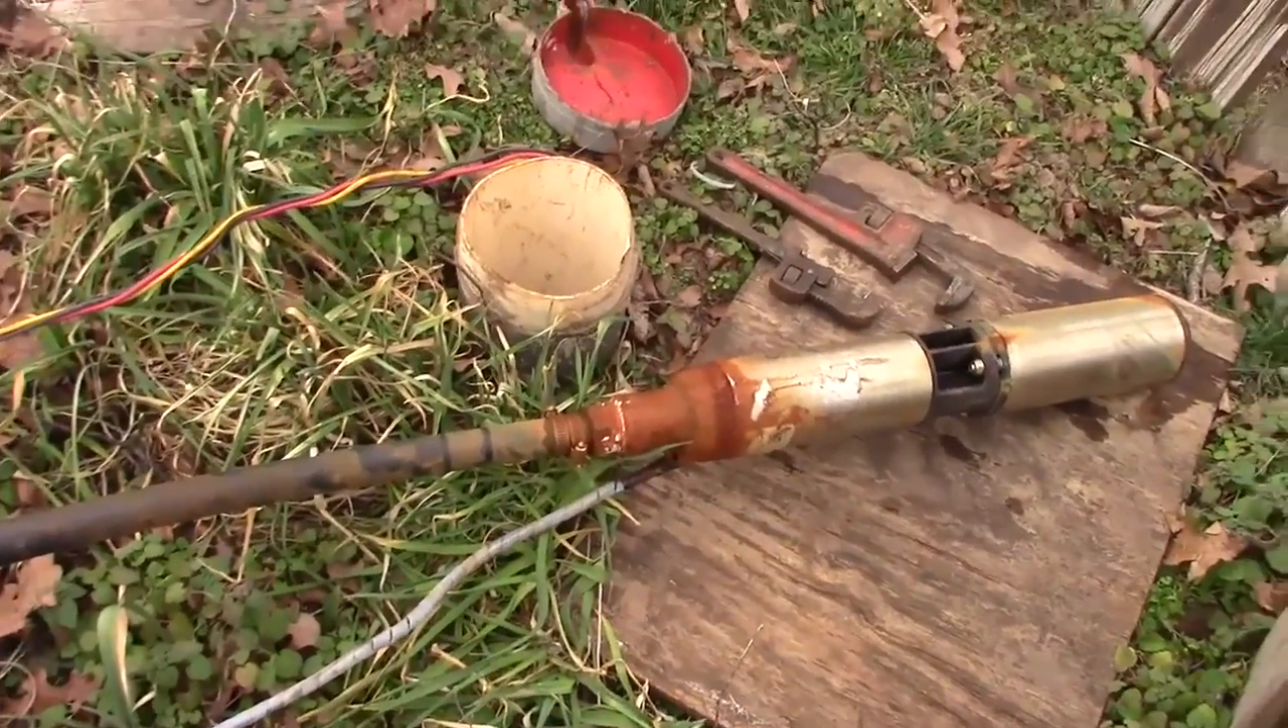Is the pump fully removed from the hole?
Yes.